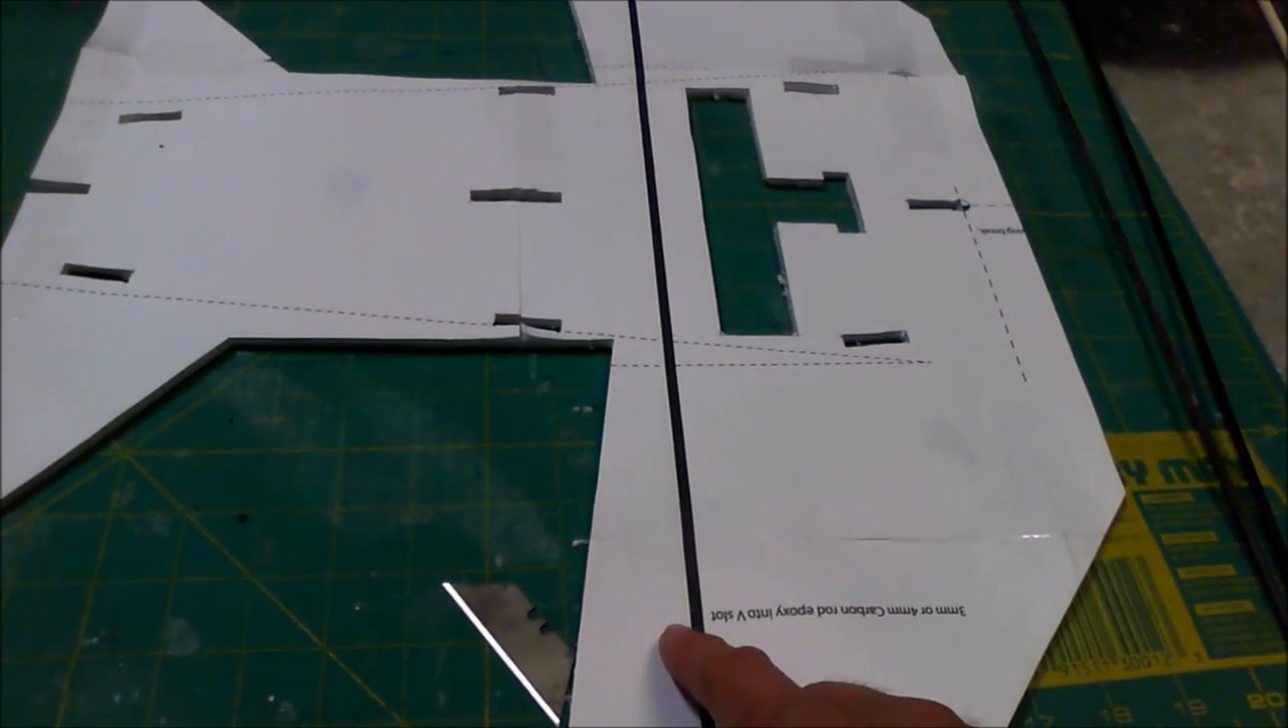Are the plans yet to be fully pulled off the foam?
Yes.